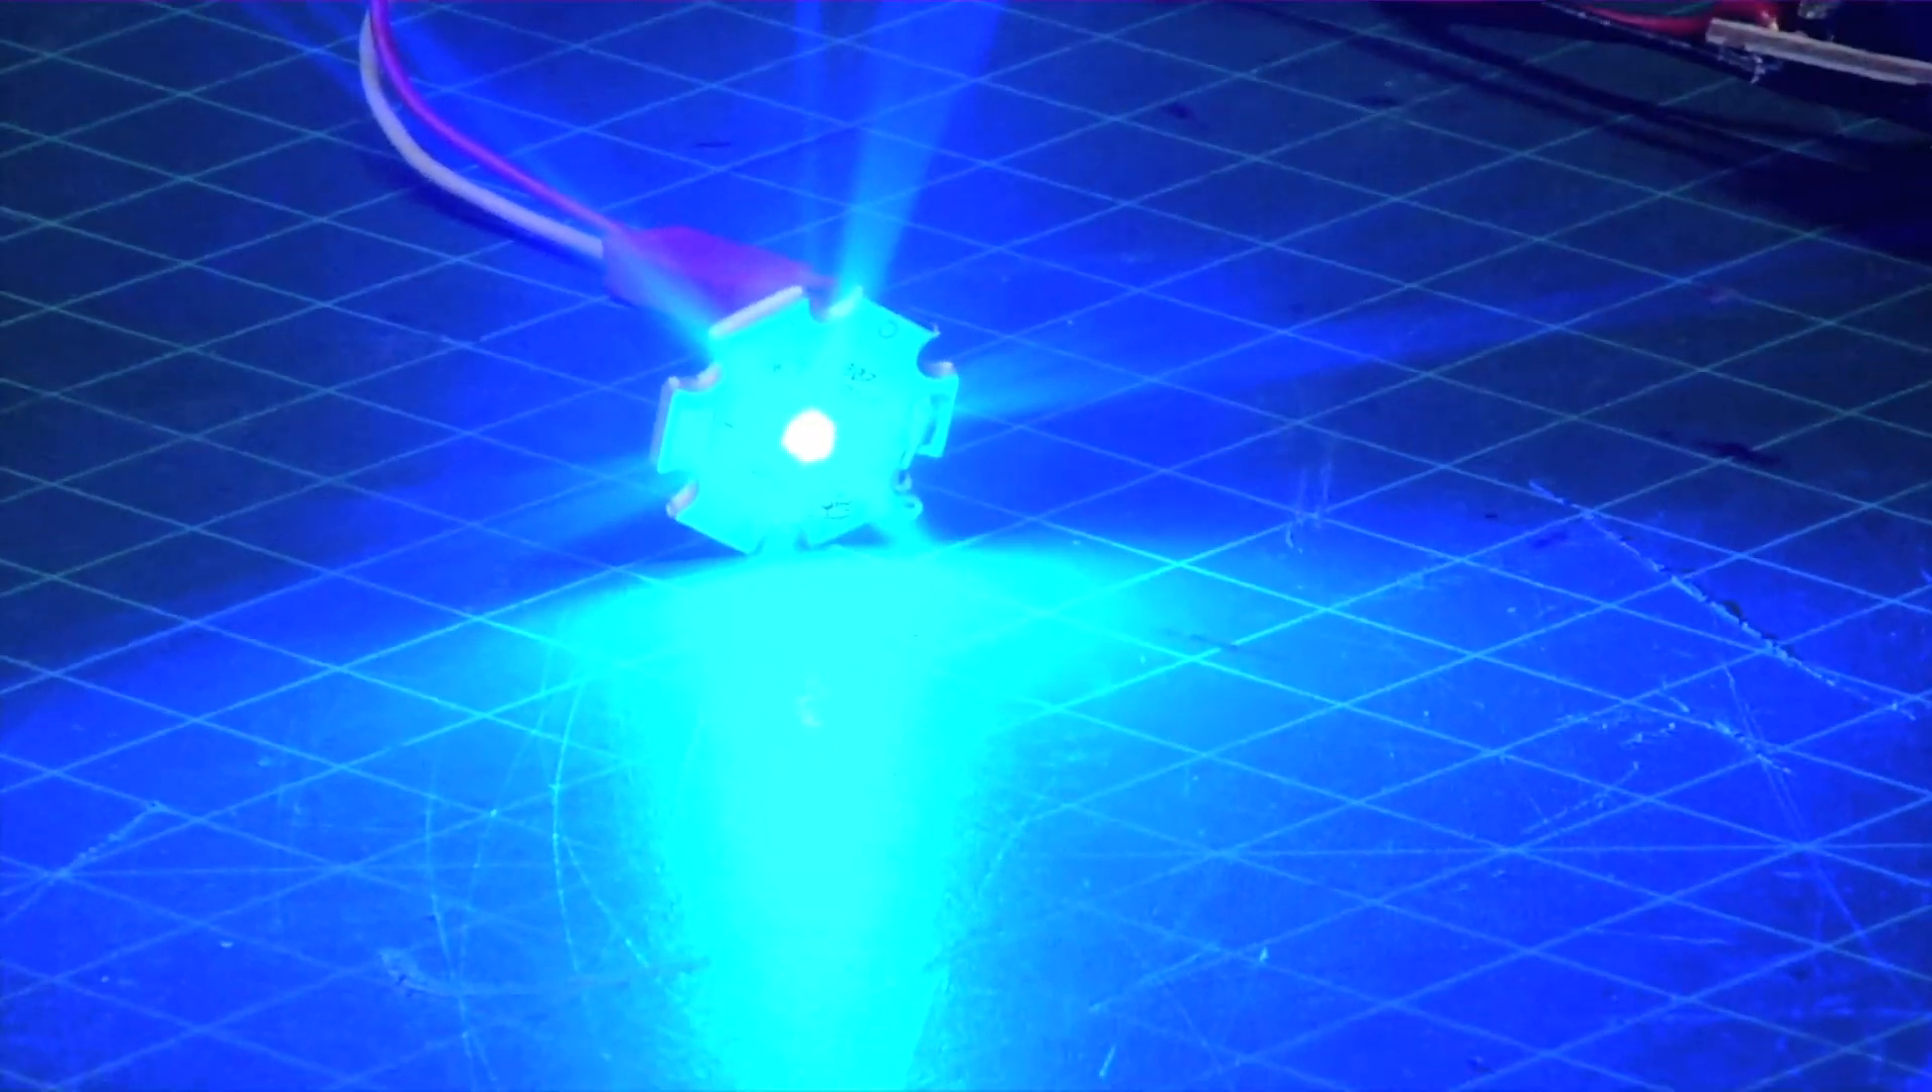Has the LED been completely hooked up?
Yes.